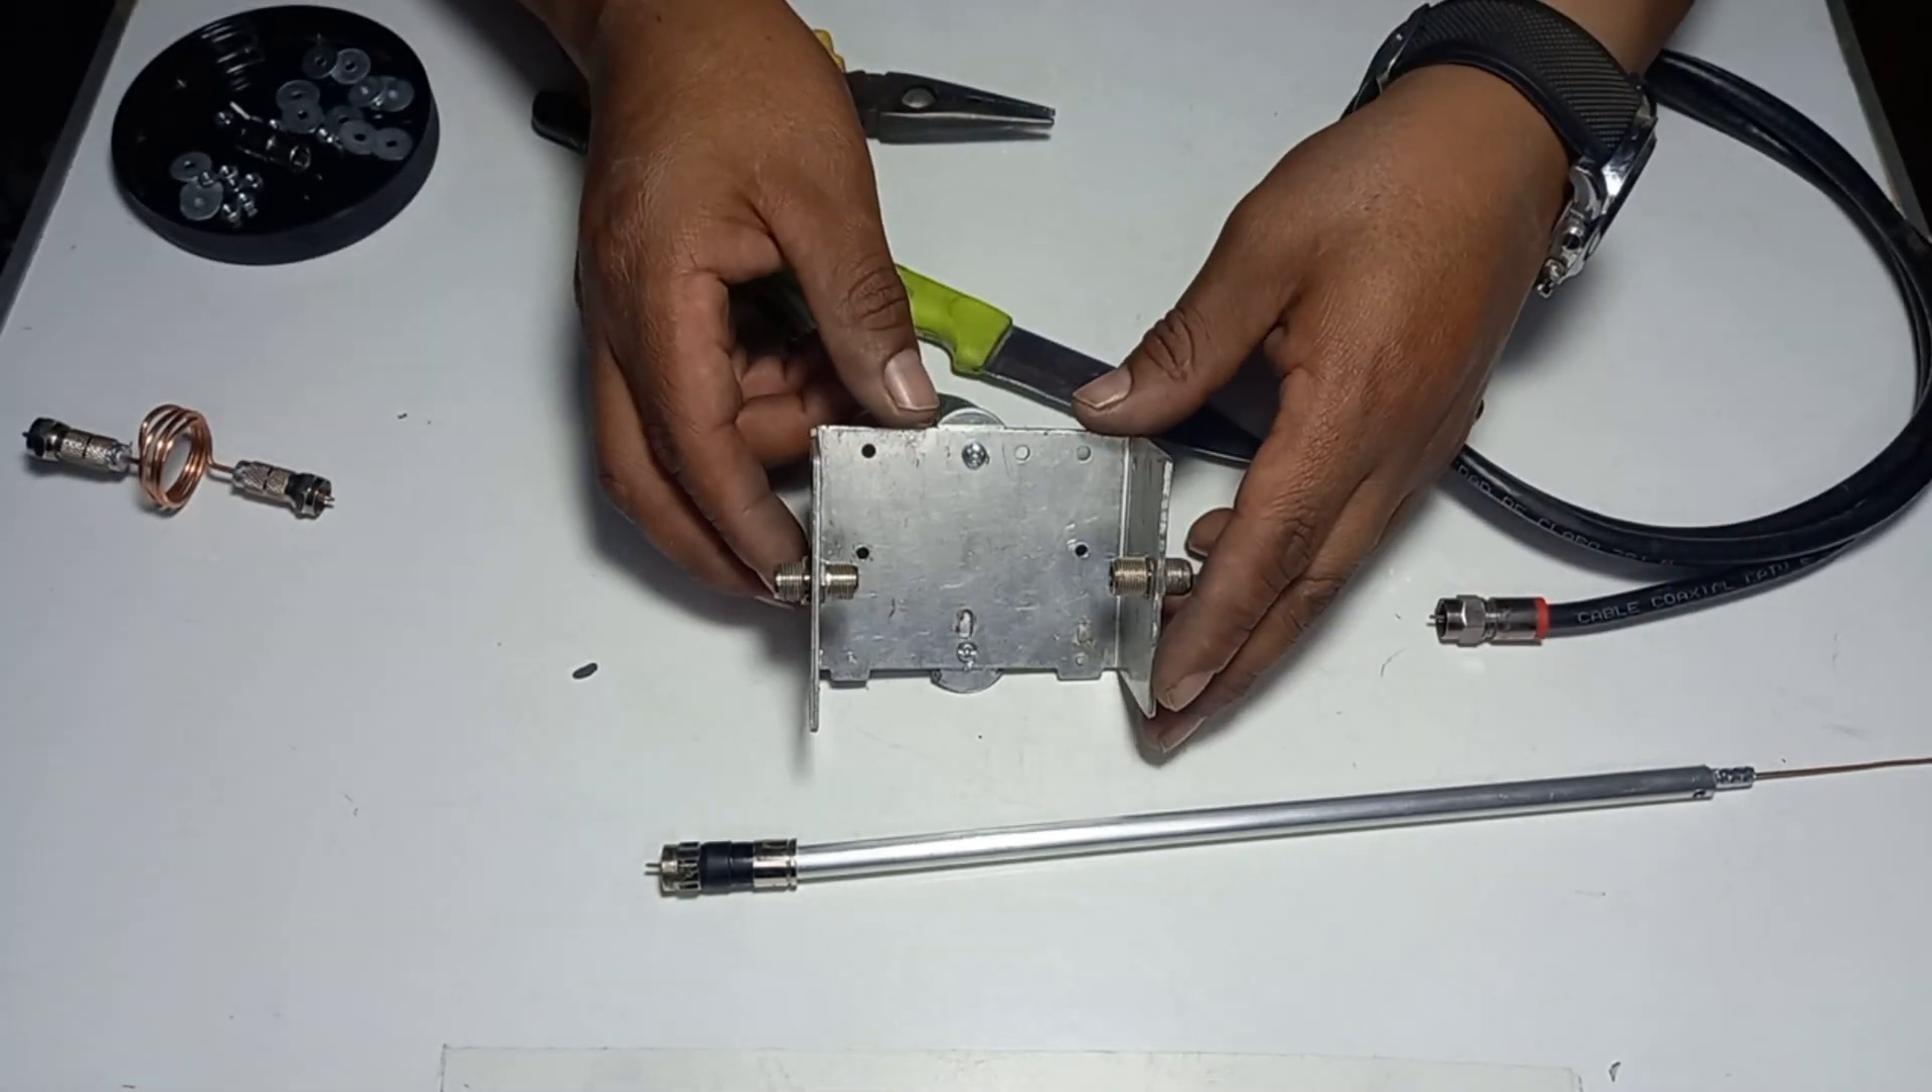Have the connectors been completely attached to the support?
Yes.